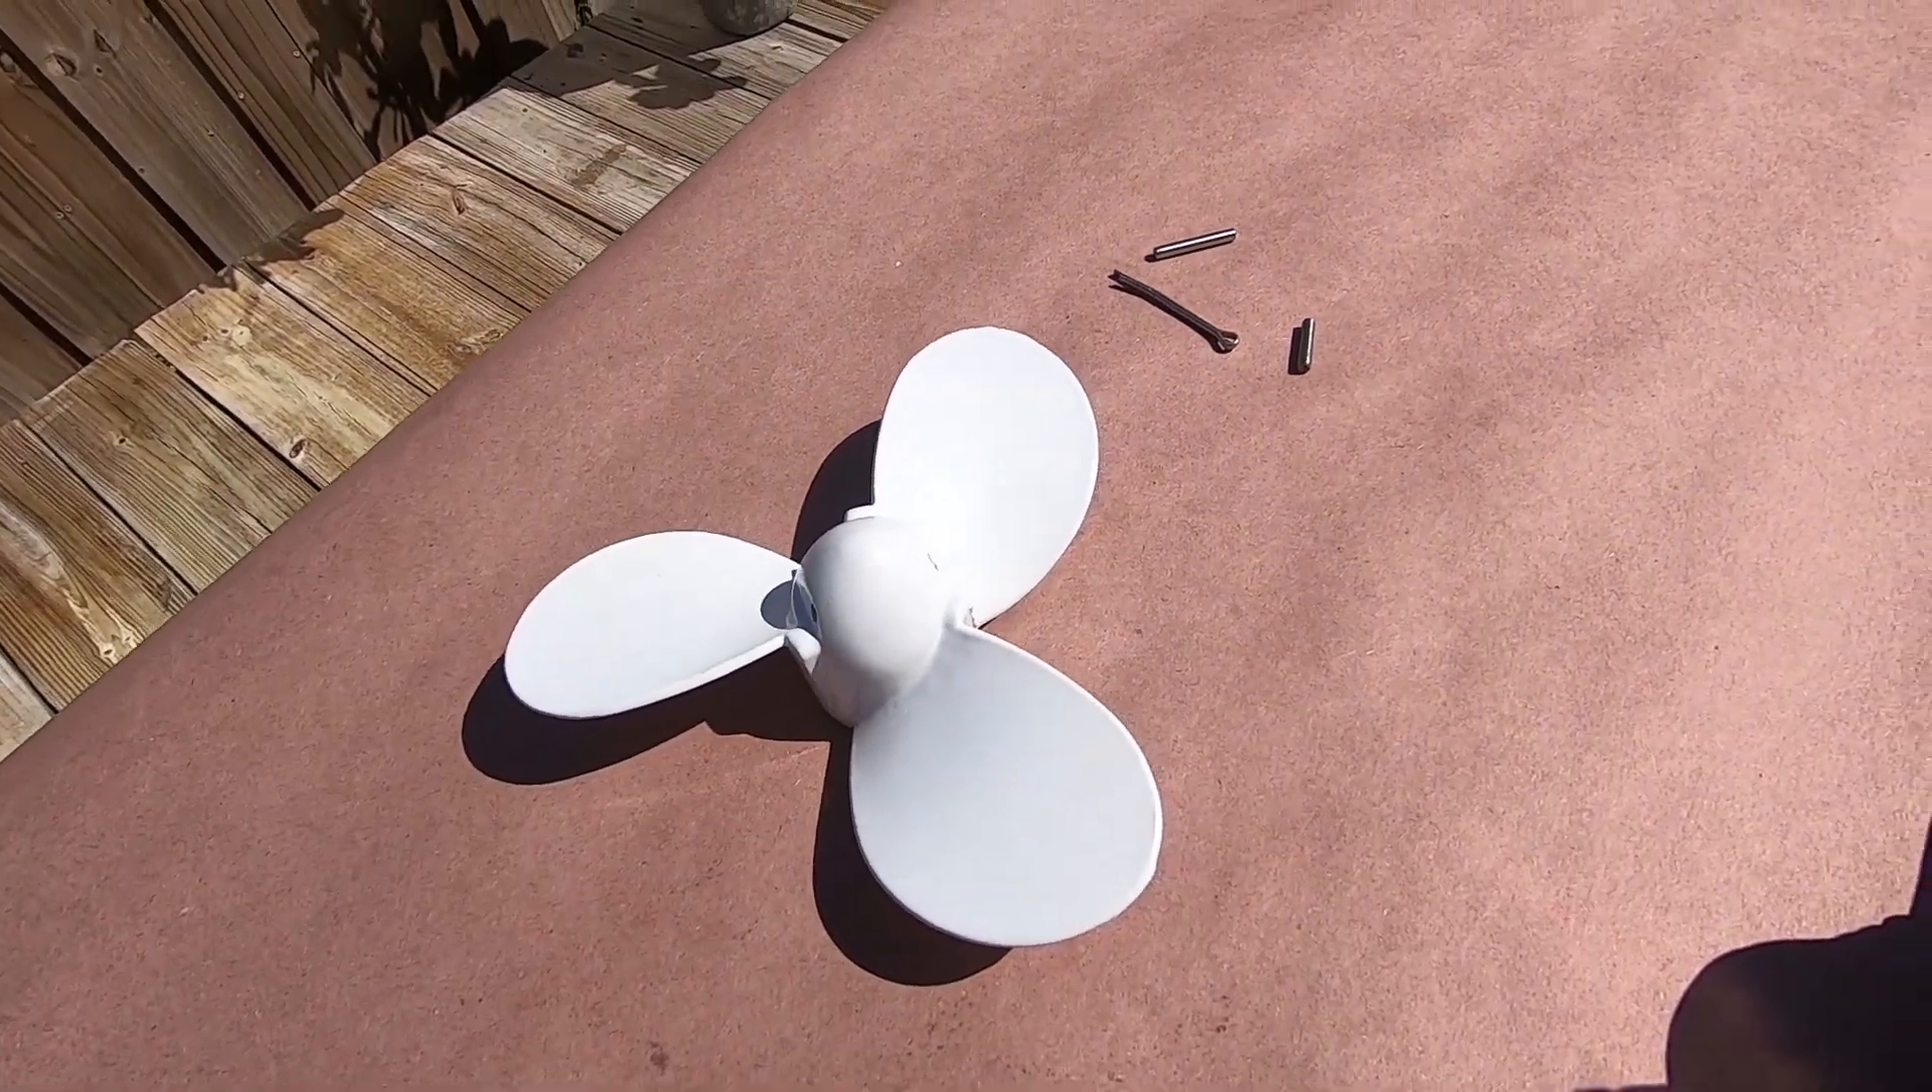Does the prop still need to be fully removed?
No.